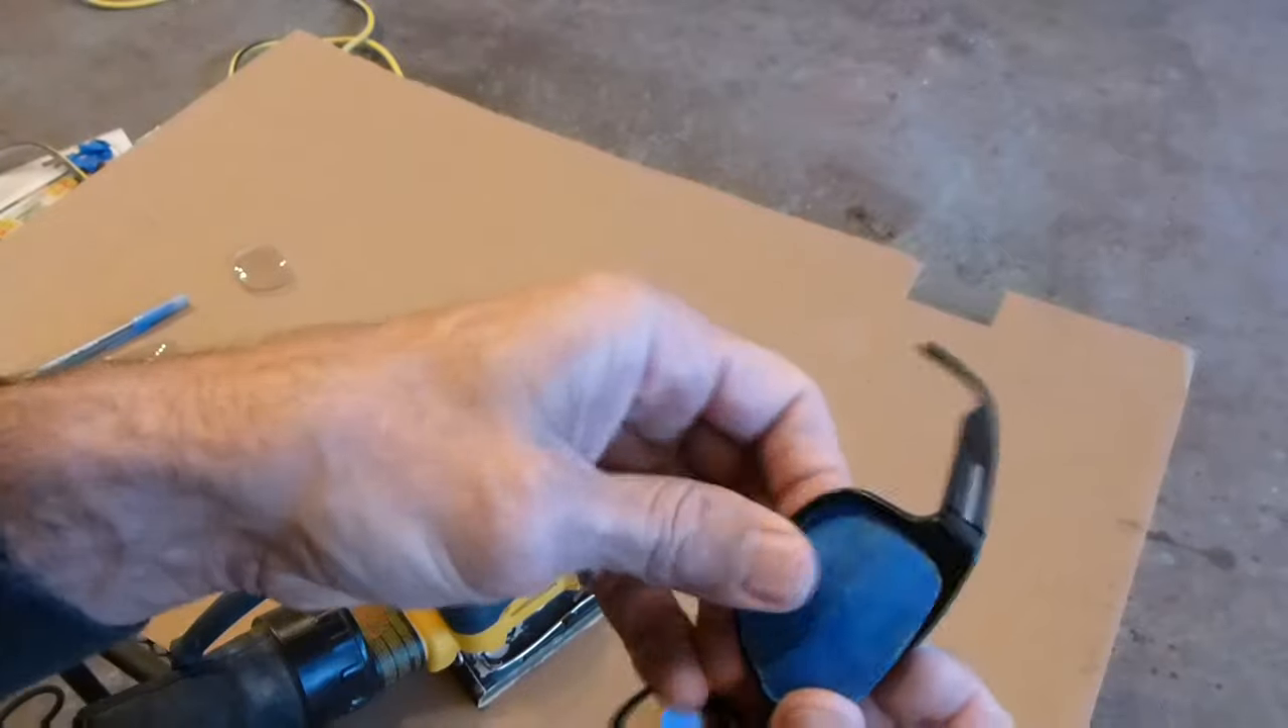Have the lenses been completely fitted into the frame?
No.